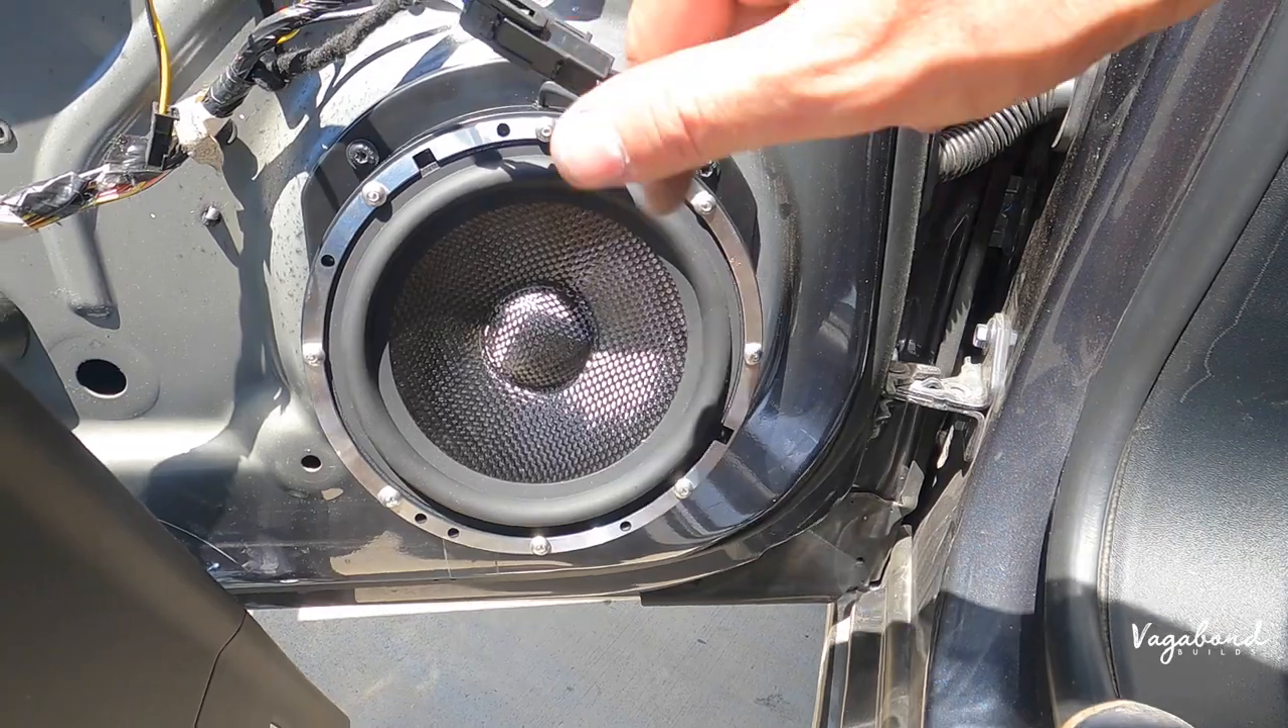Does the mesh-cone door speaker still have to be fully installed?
No.